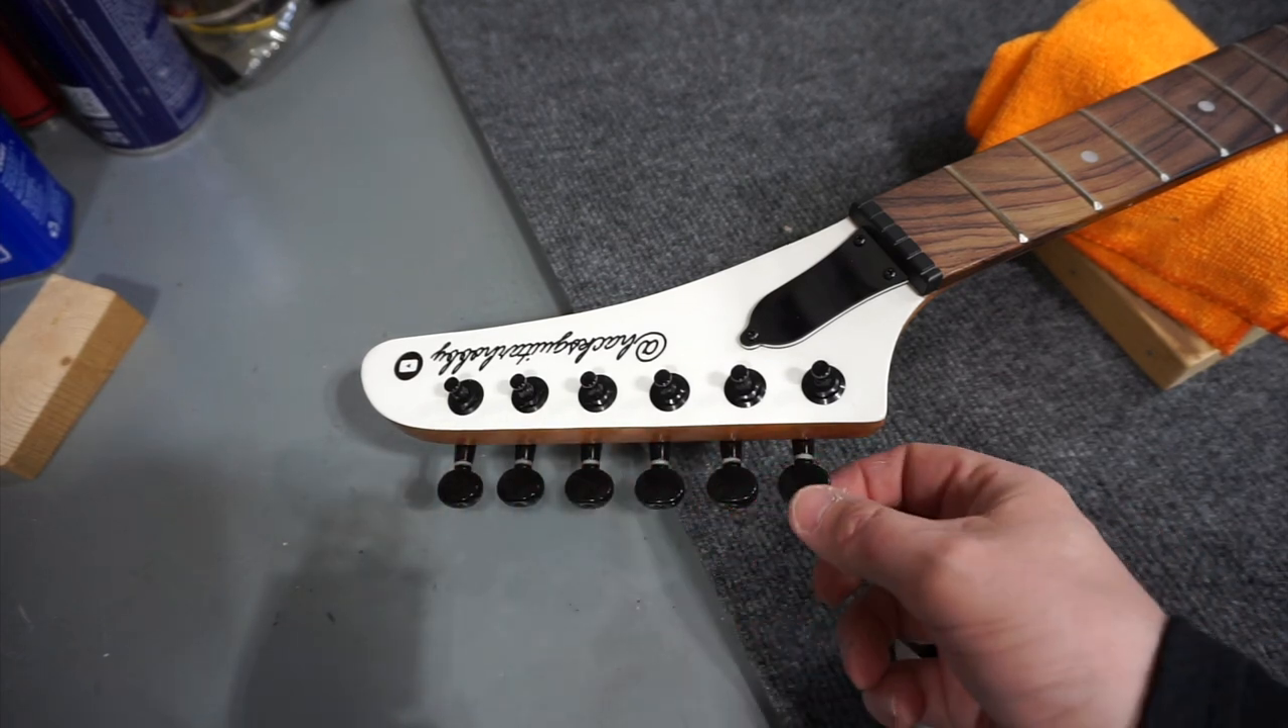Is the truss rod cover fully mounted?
Yes.